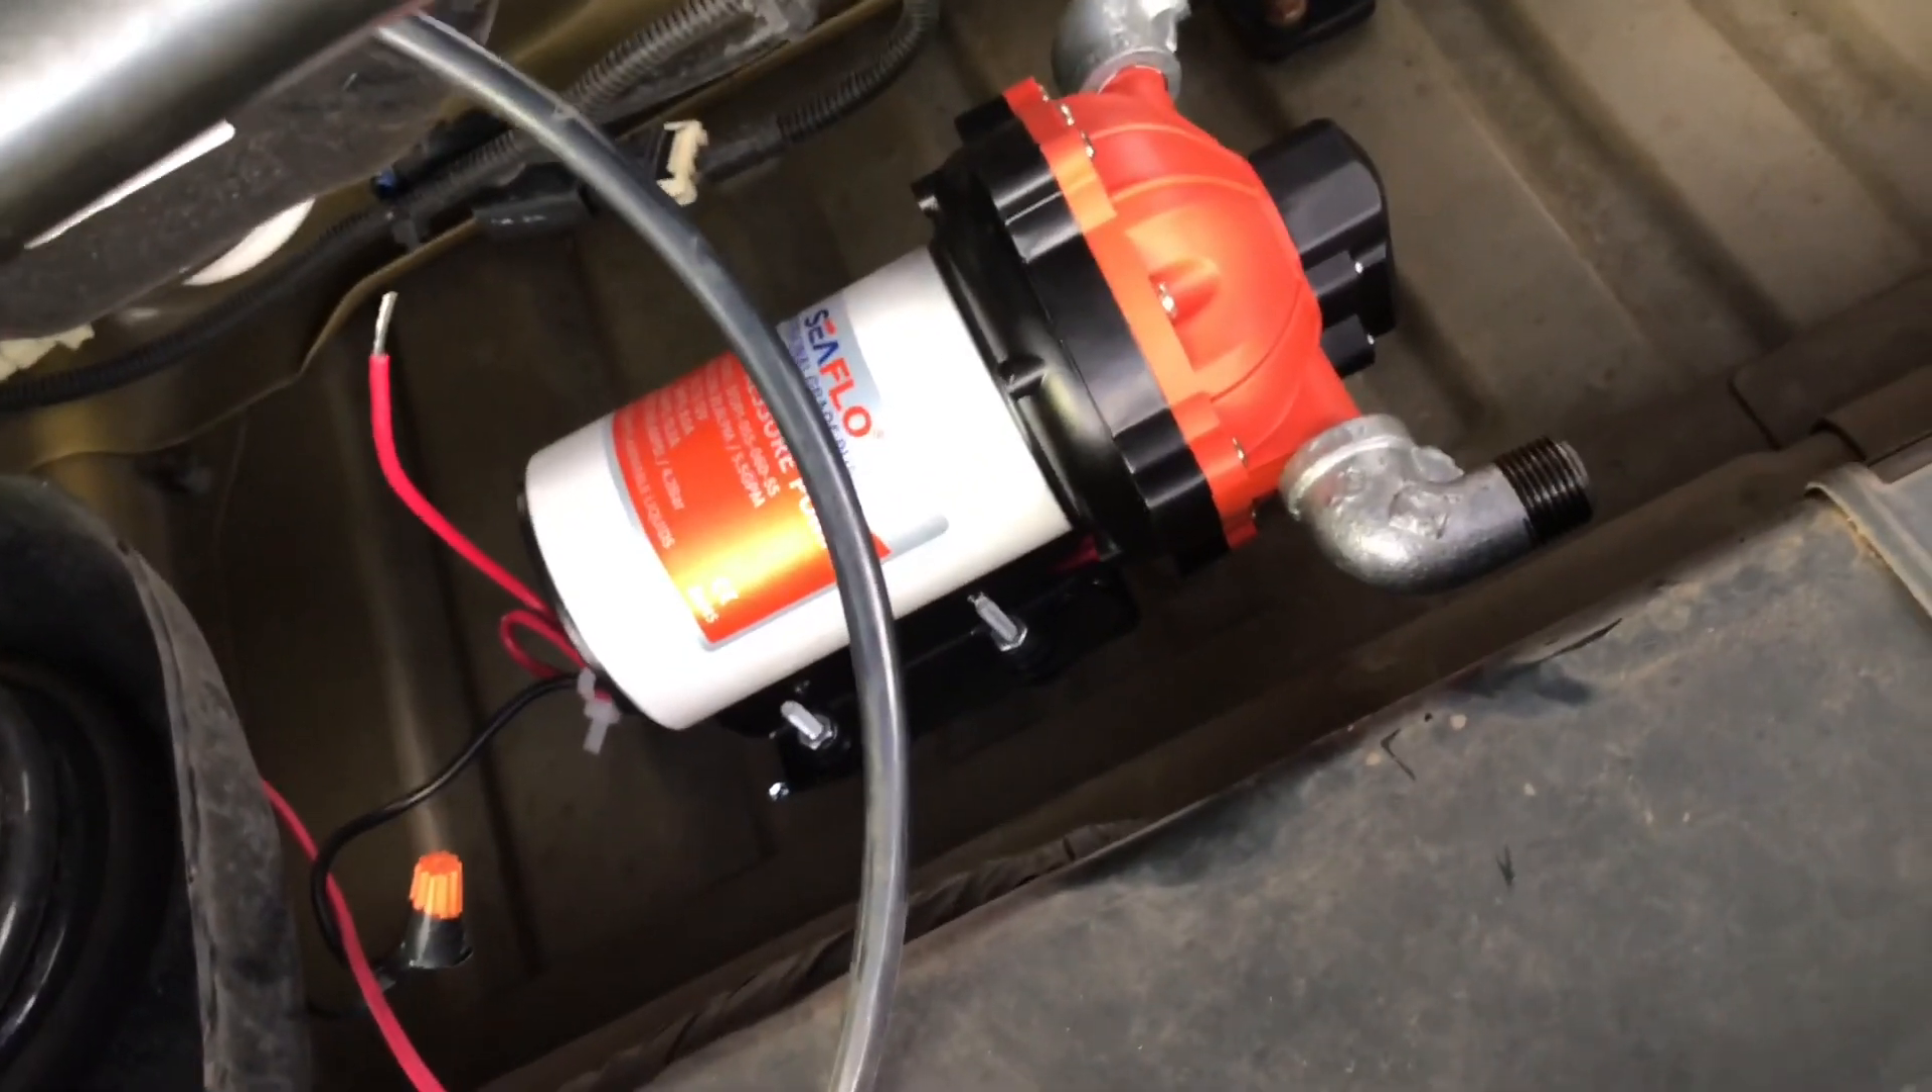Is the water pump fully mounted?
Yes.